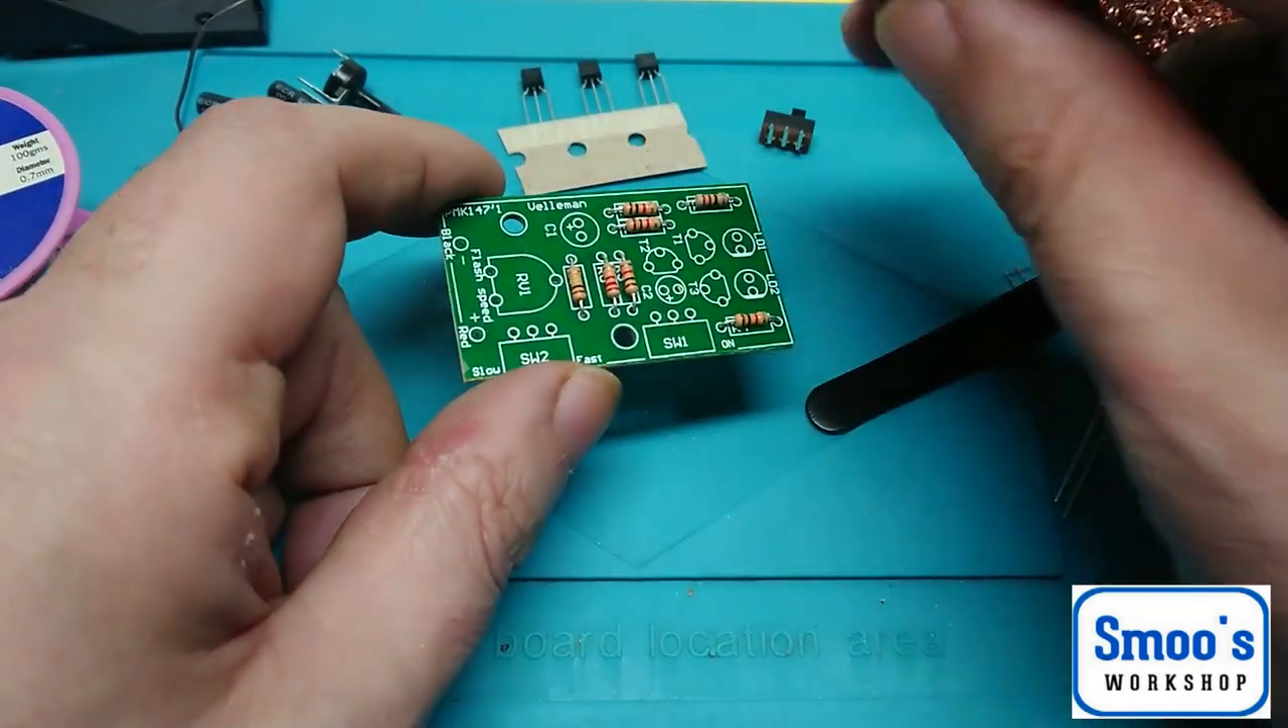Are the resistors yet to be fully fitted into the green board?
No.